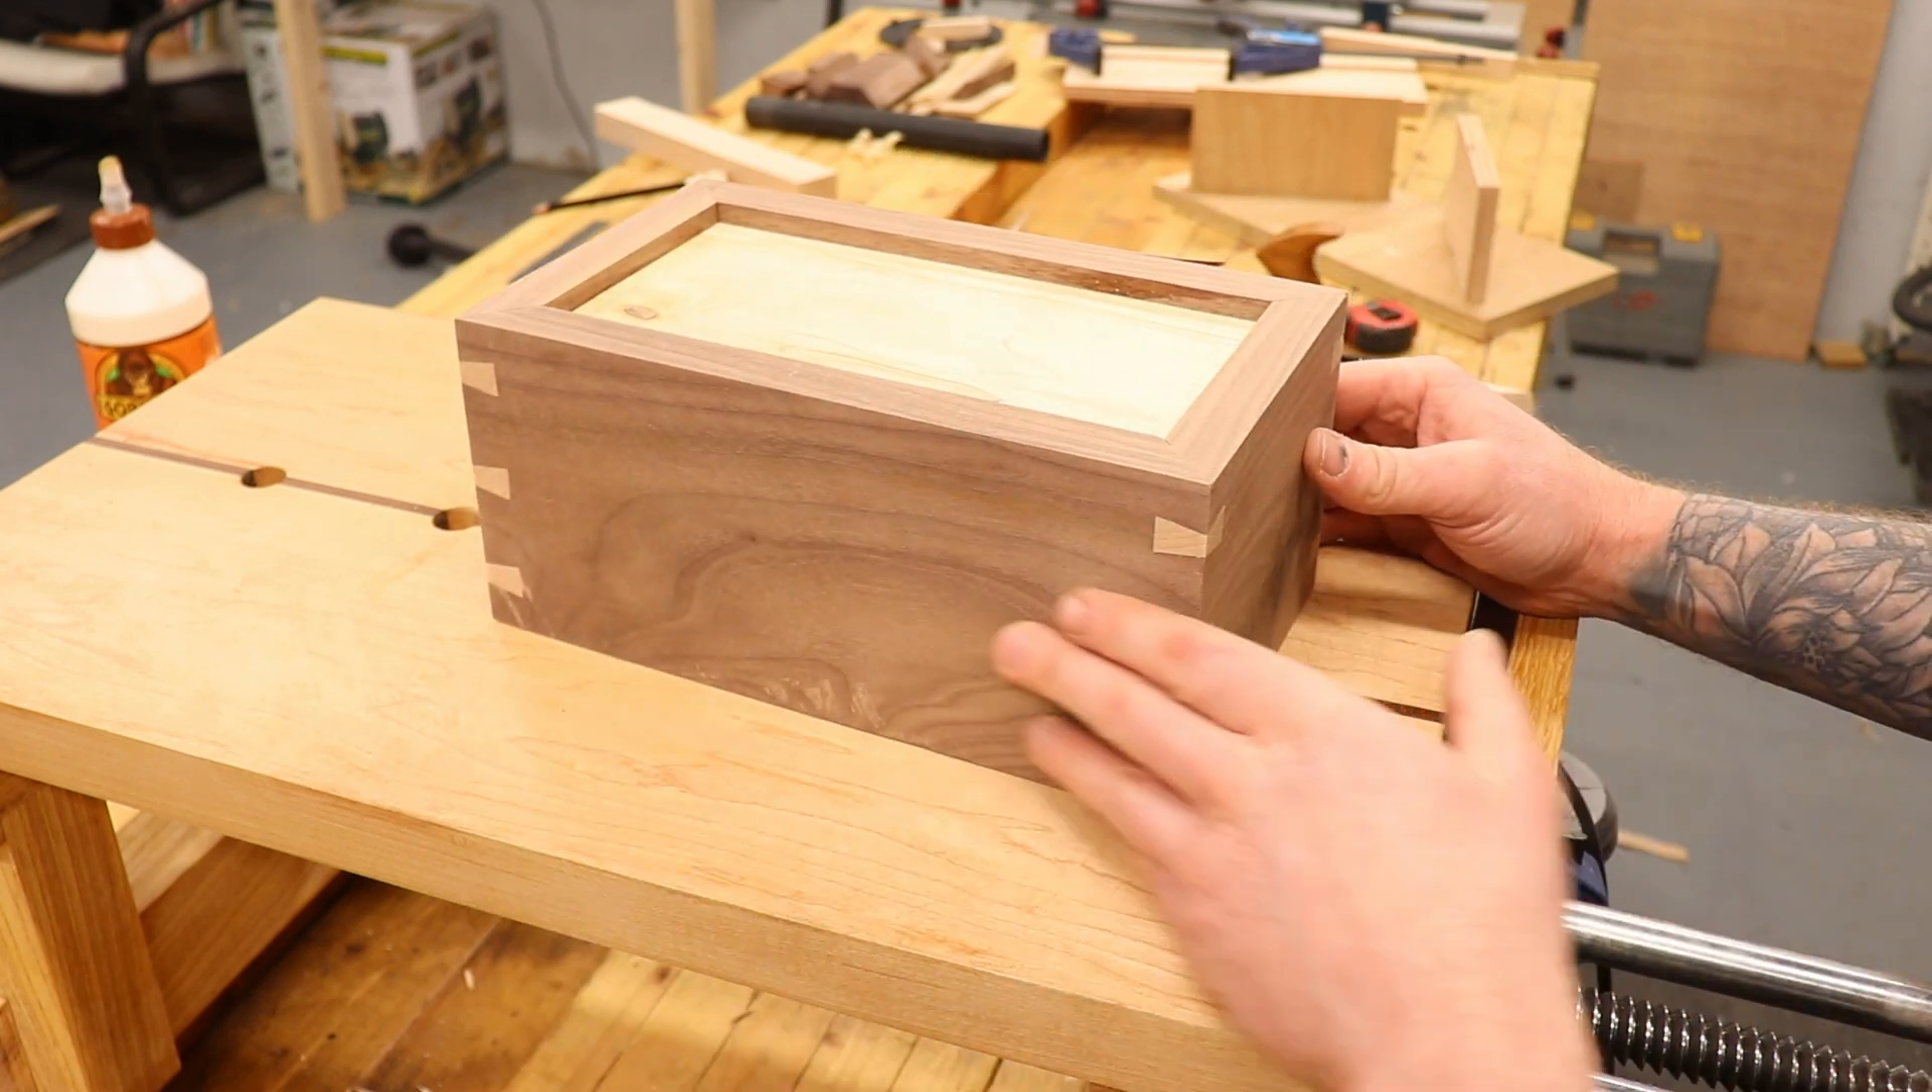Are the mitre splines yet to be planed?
No.